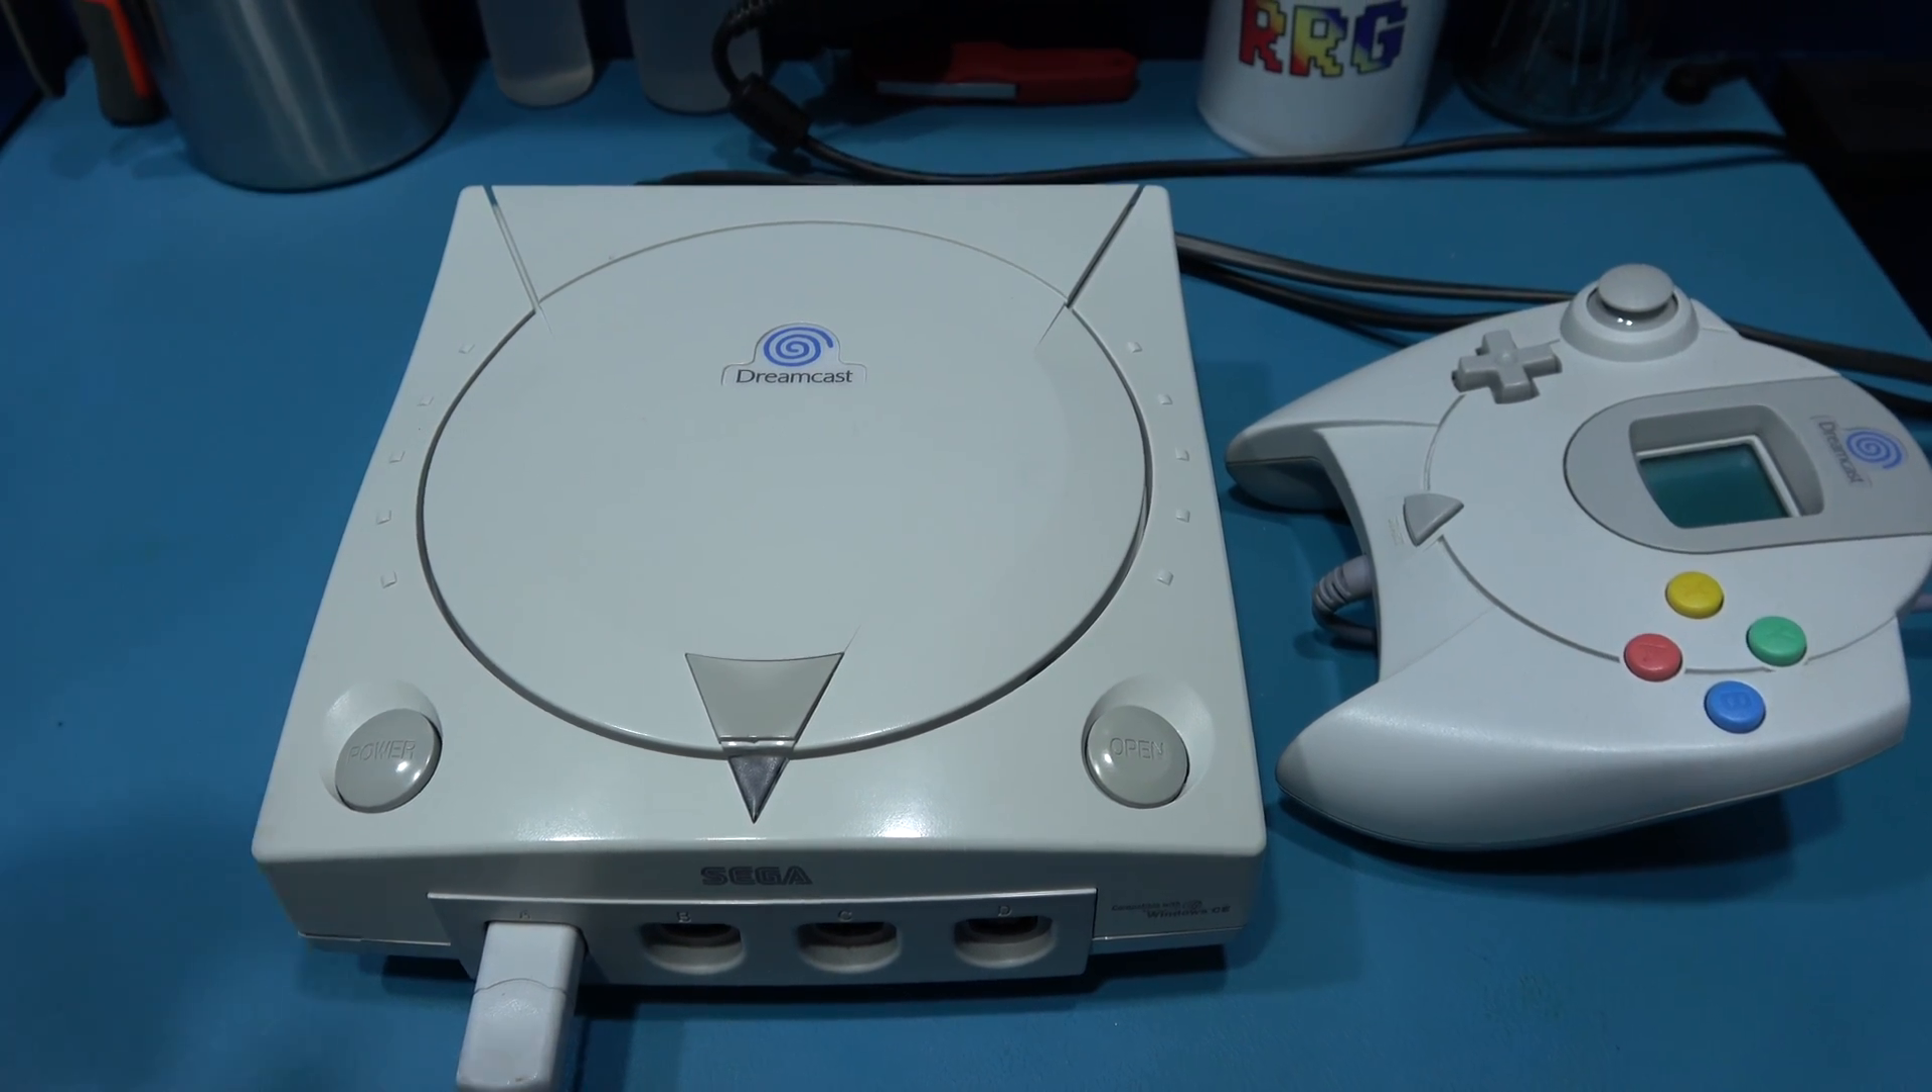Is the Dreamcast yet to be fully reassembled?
No.